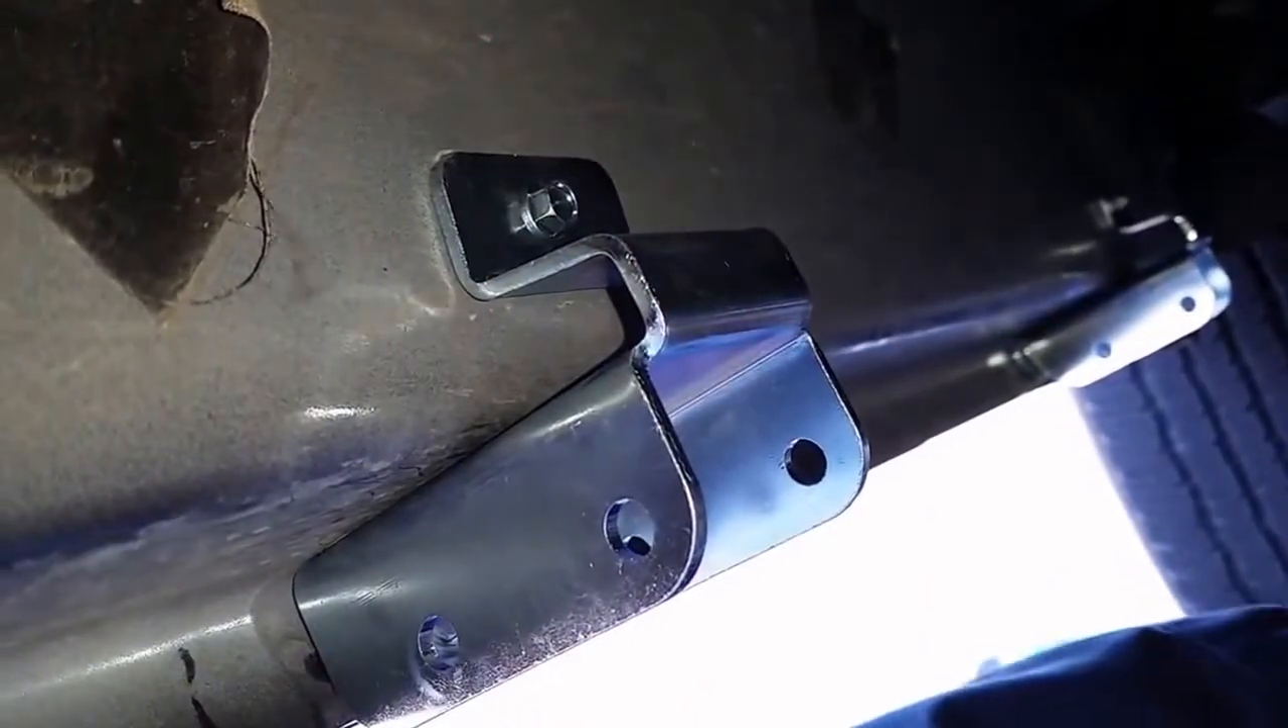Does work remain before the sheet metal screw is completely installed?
No.